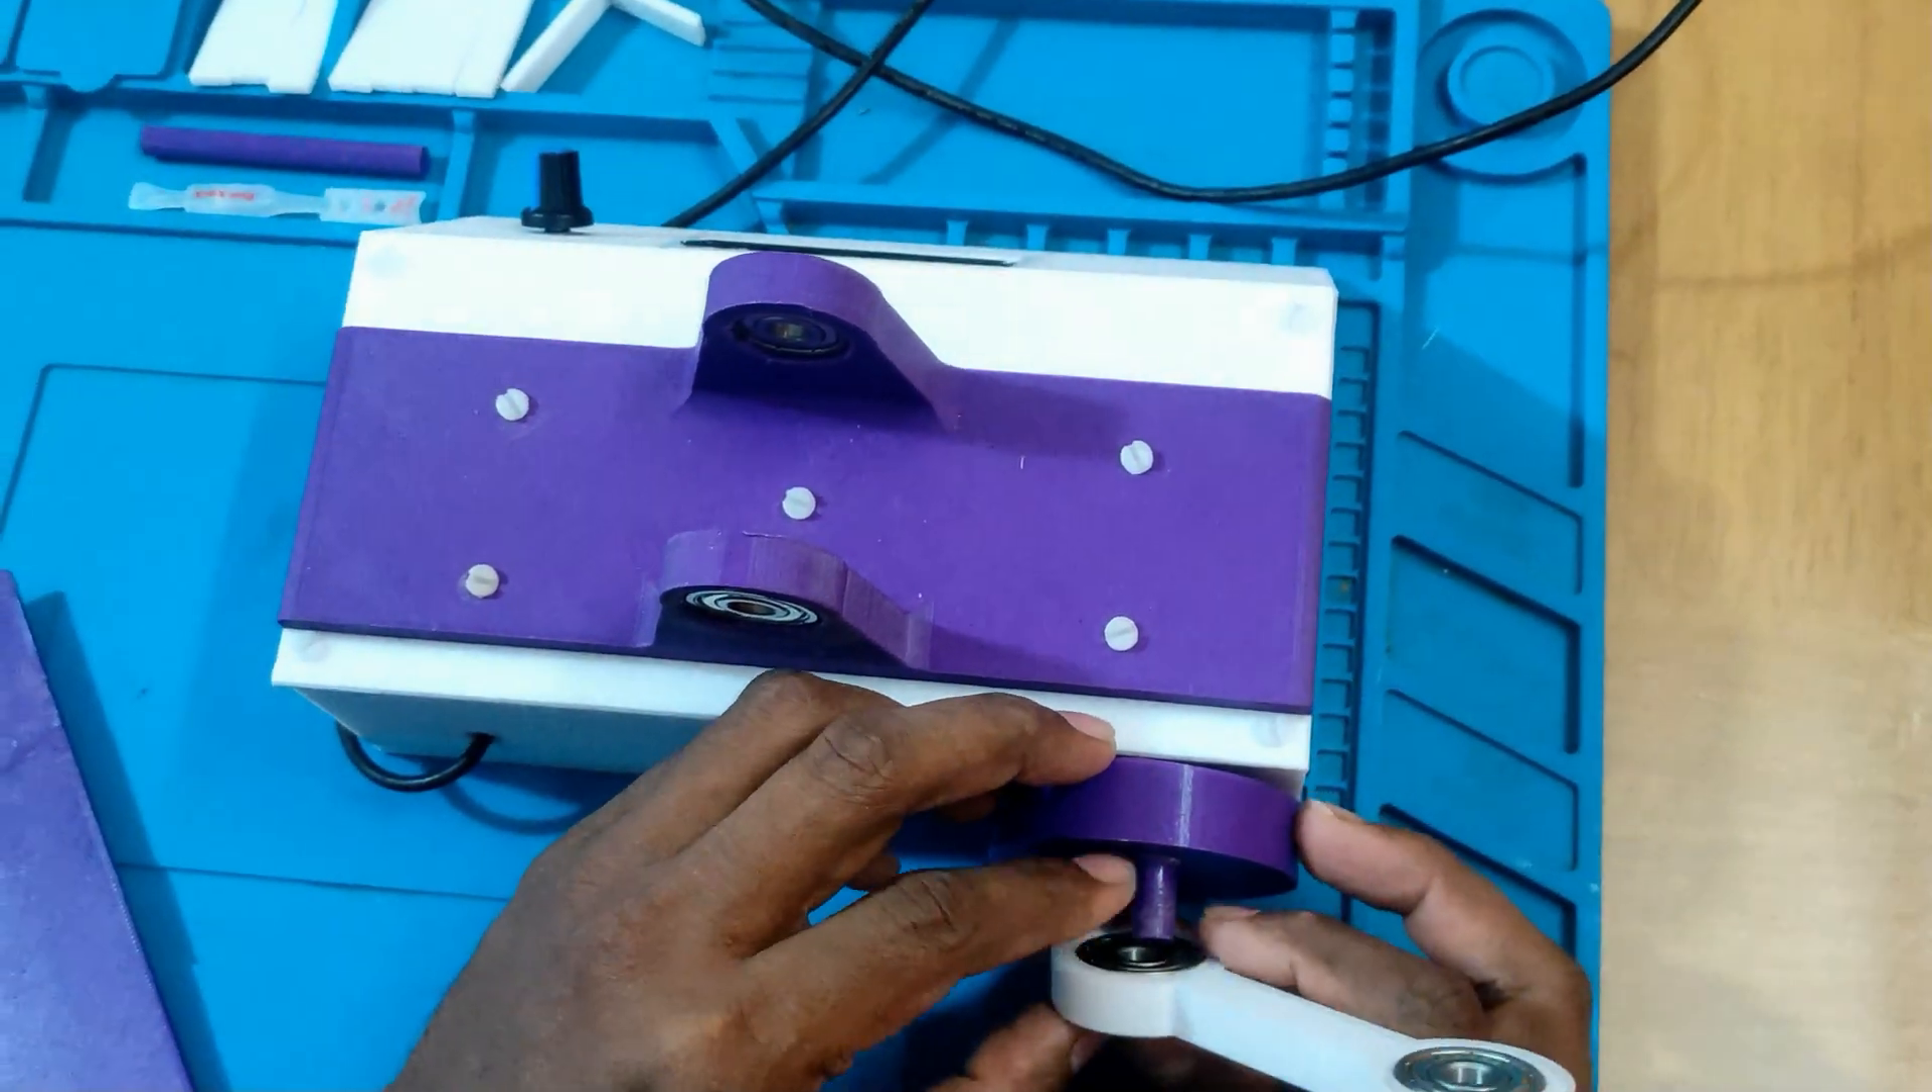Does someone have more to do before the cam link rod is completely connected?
Yes.